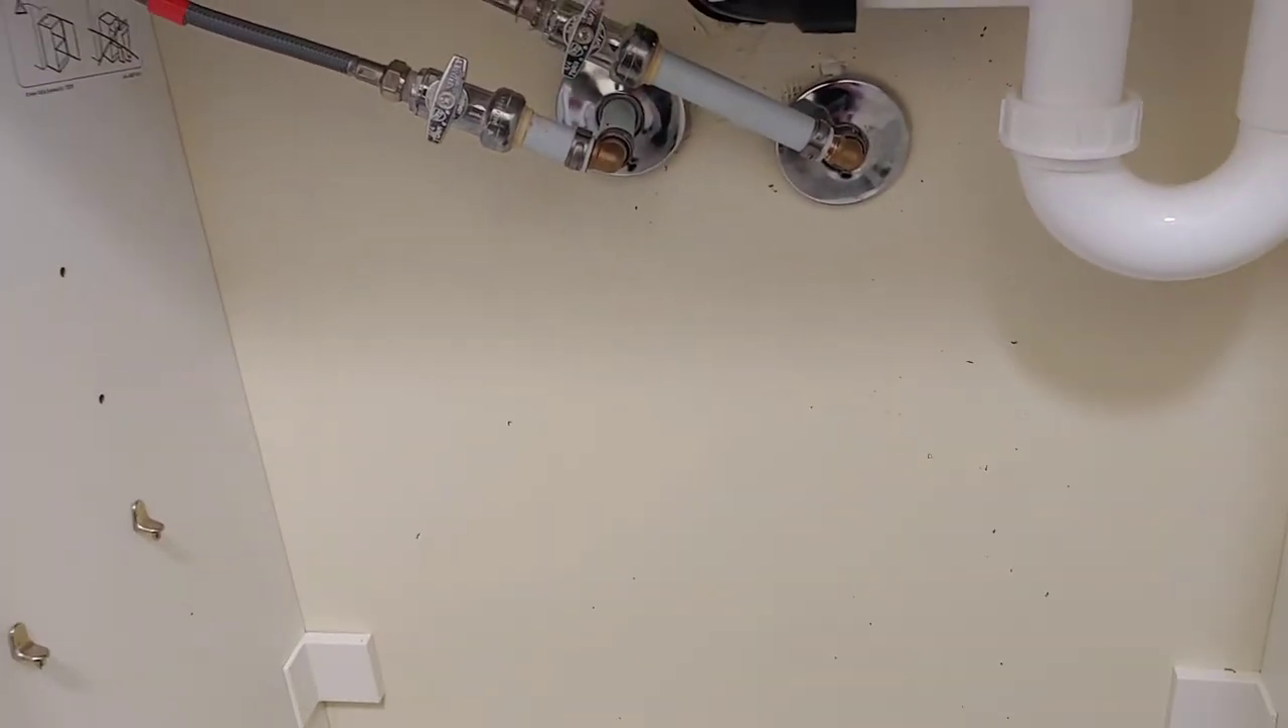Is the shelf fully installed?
No.